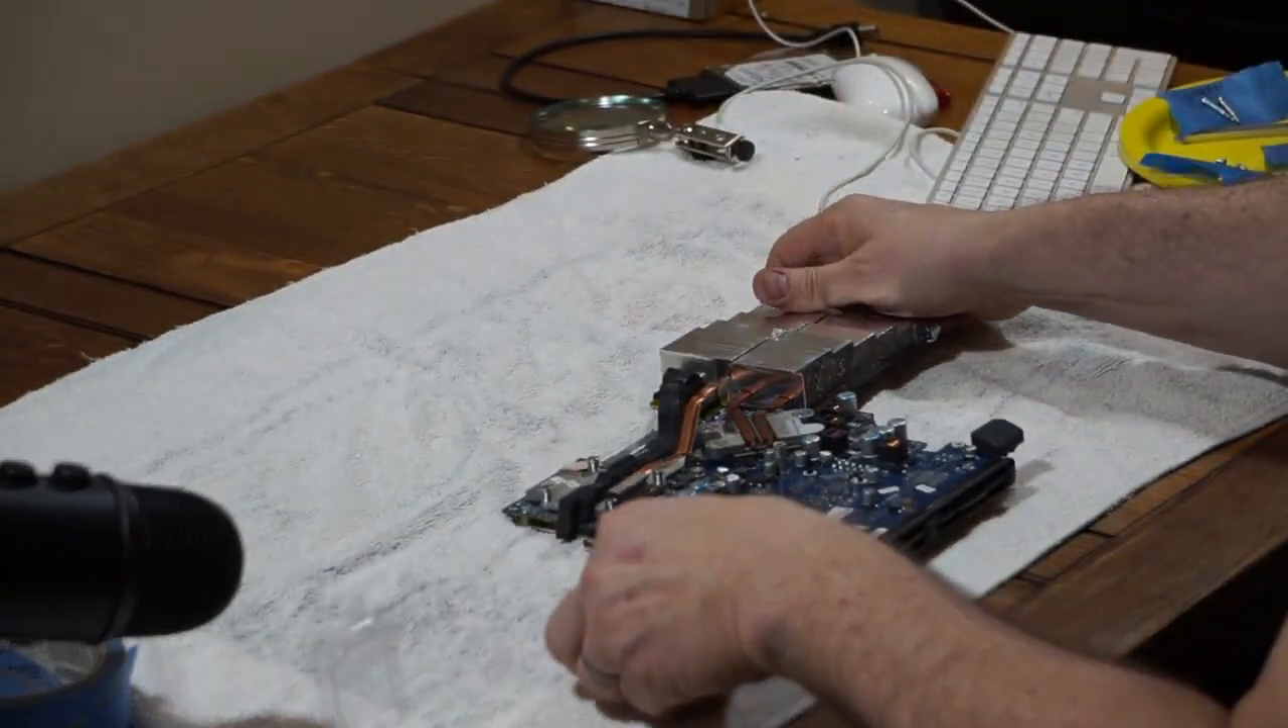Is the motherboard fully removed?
Yes.